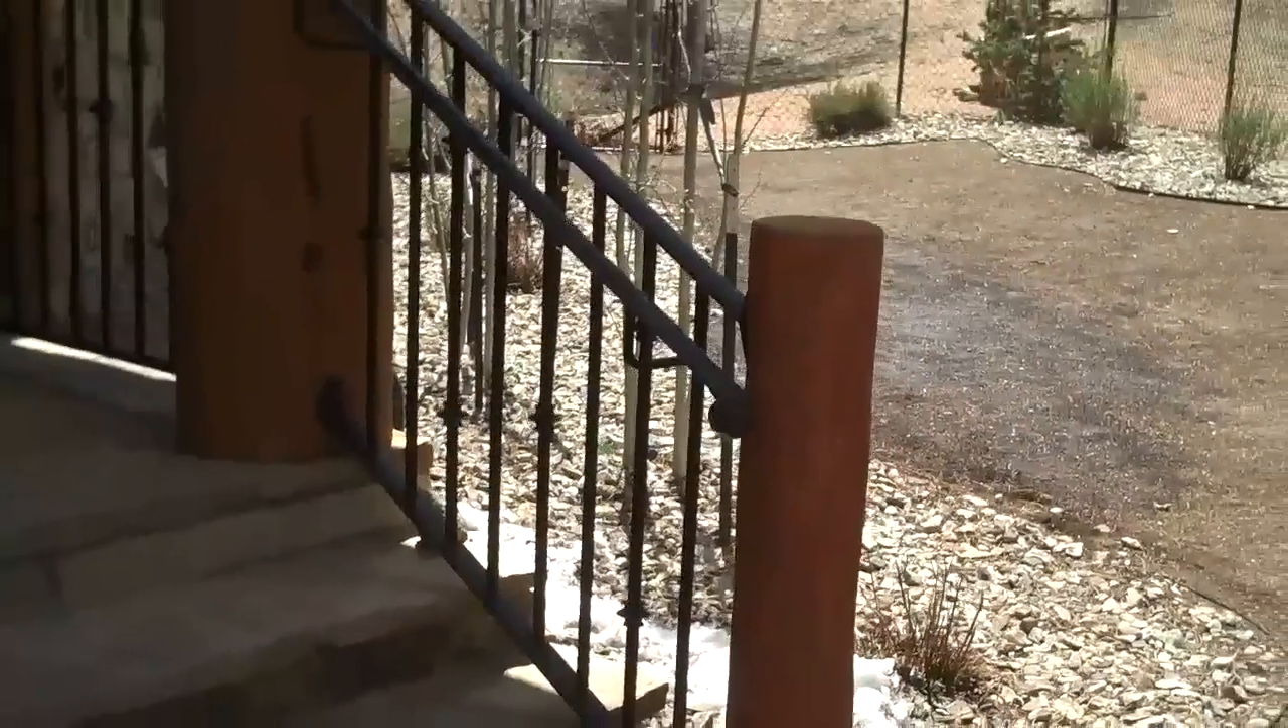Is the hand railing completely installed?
Yes.